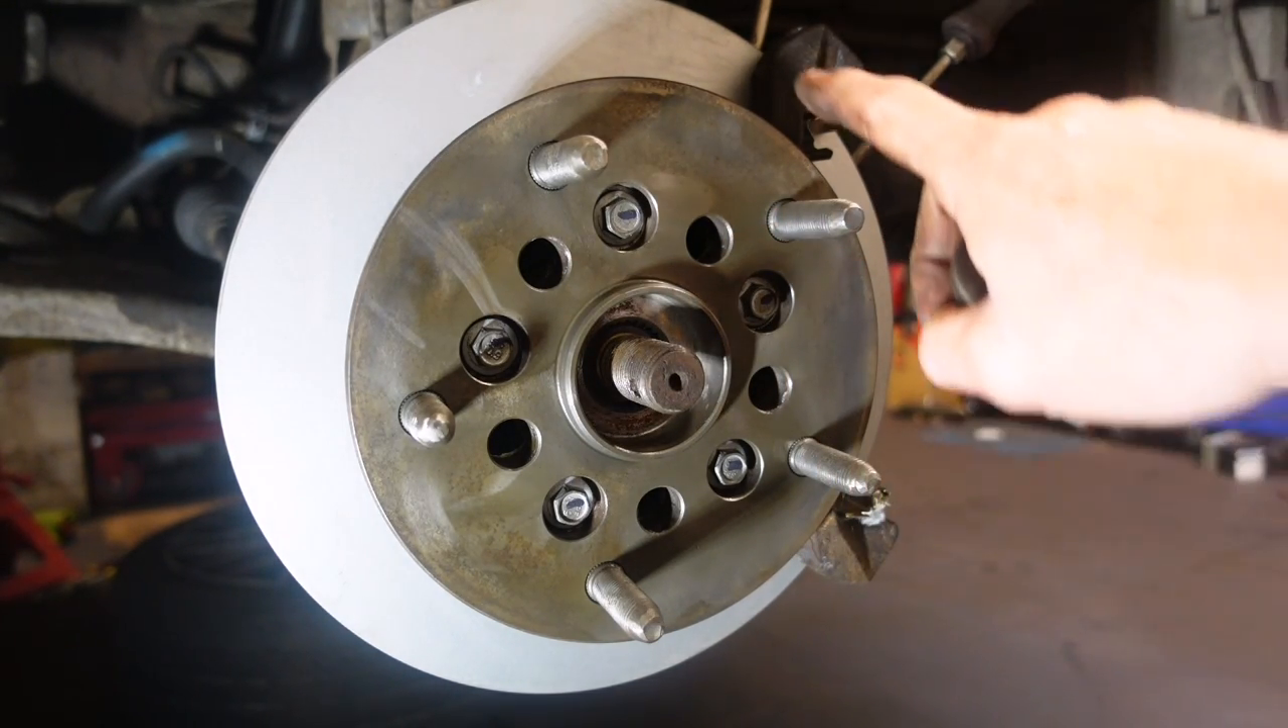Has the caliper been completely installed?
No.